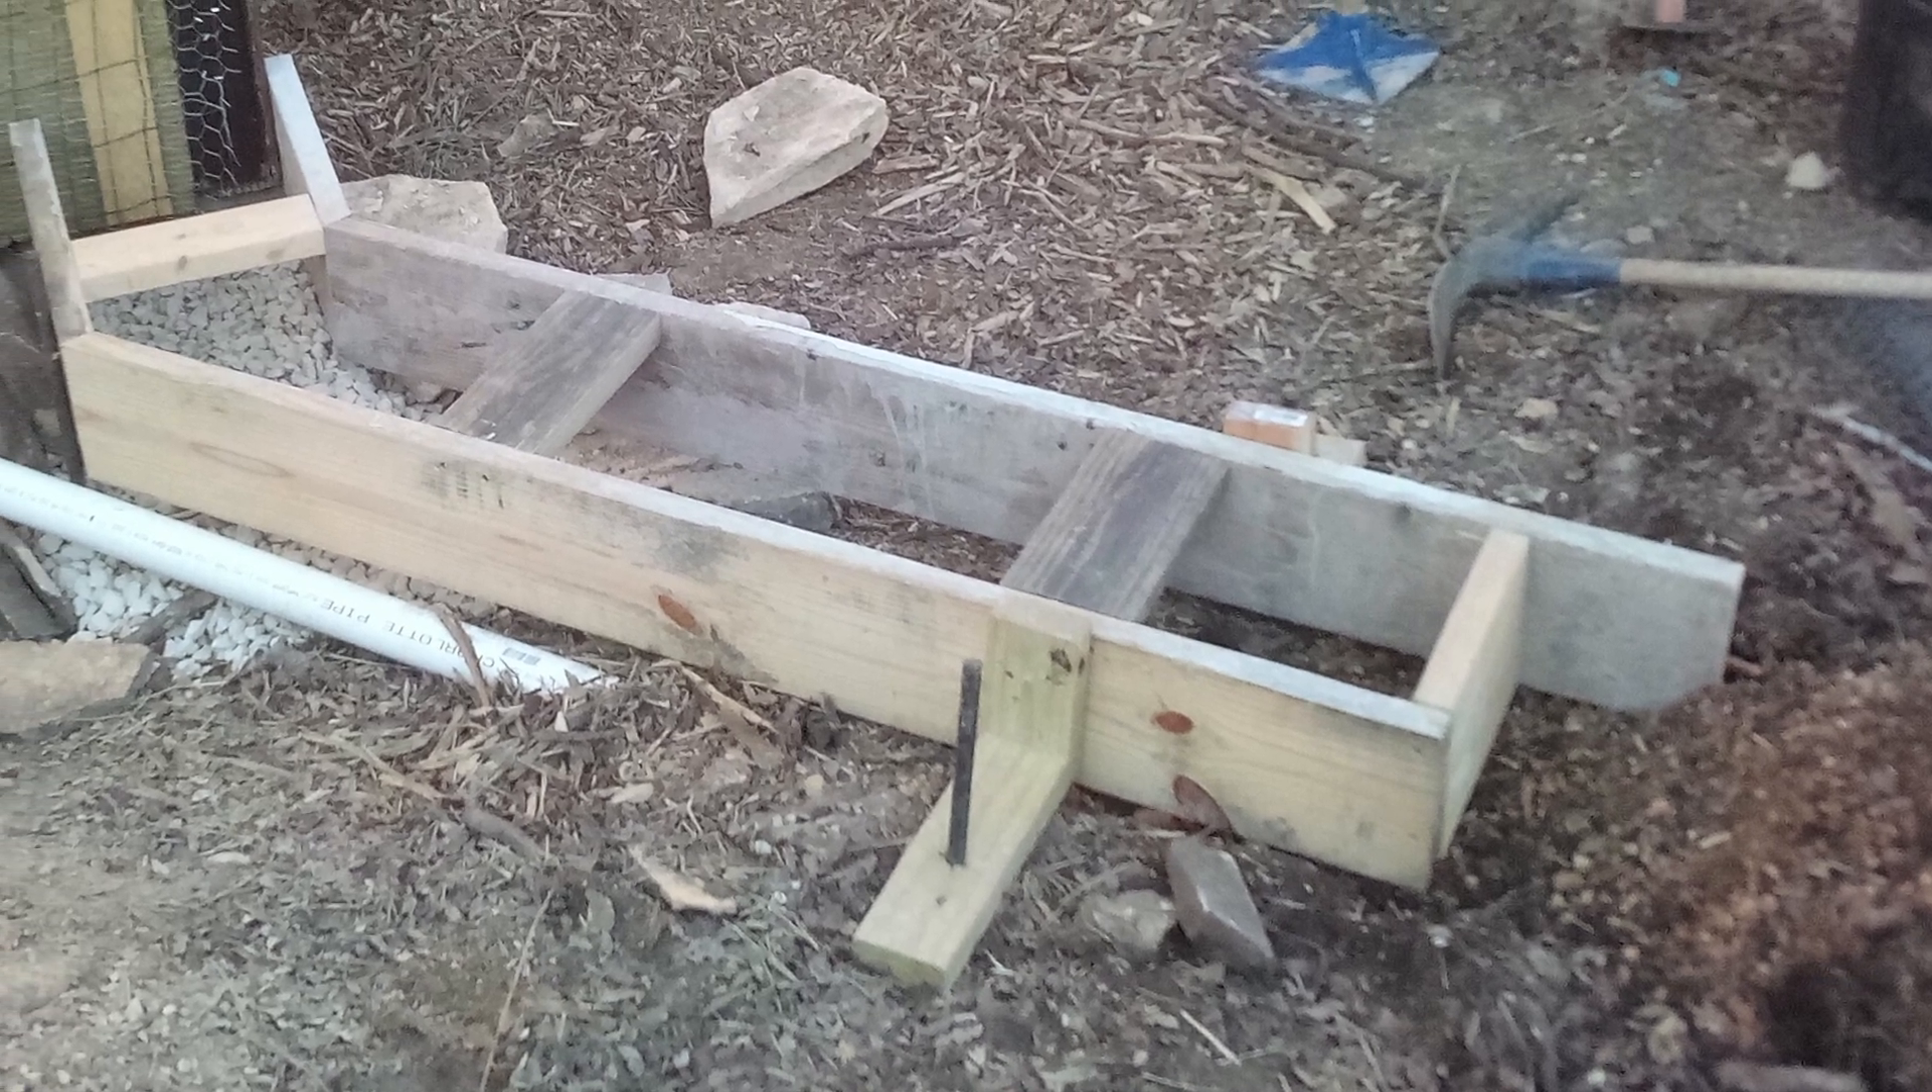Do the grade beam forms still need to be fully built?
No.